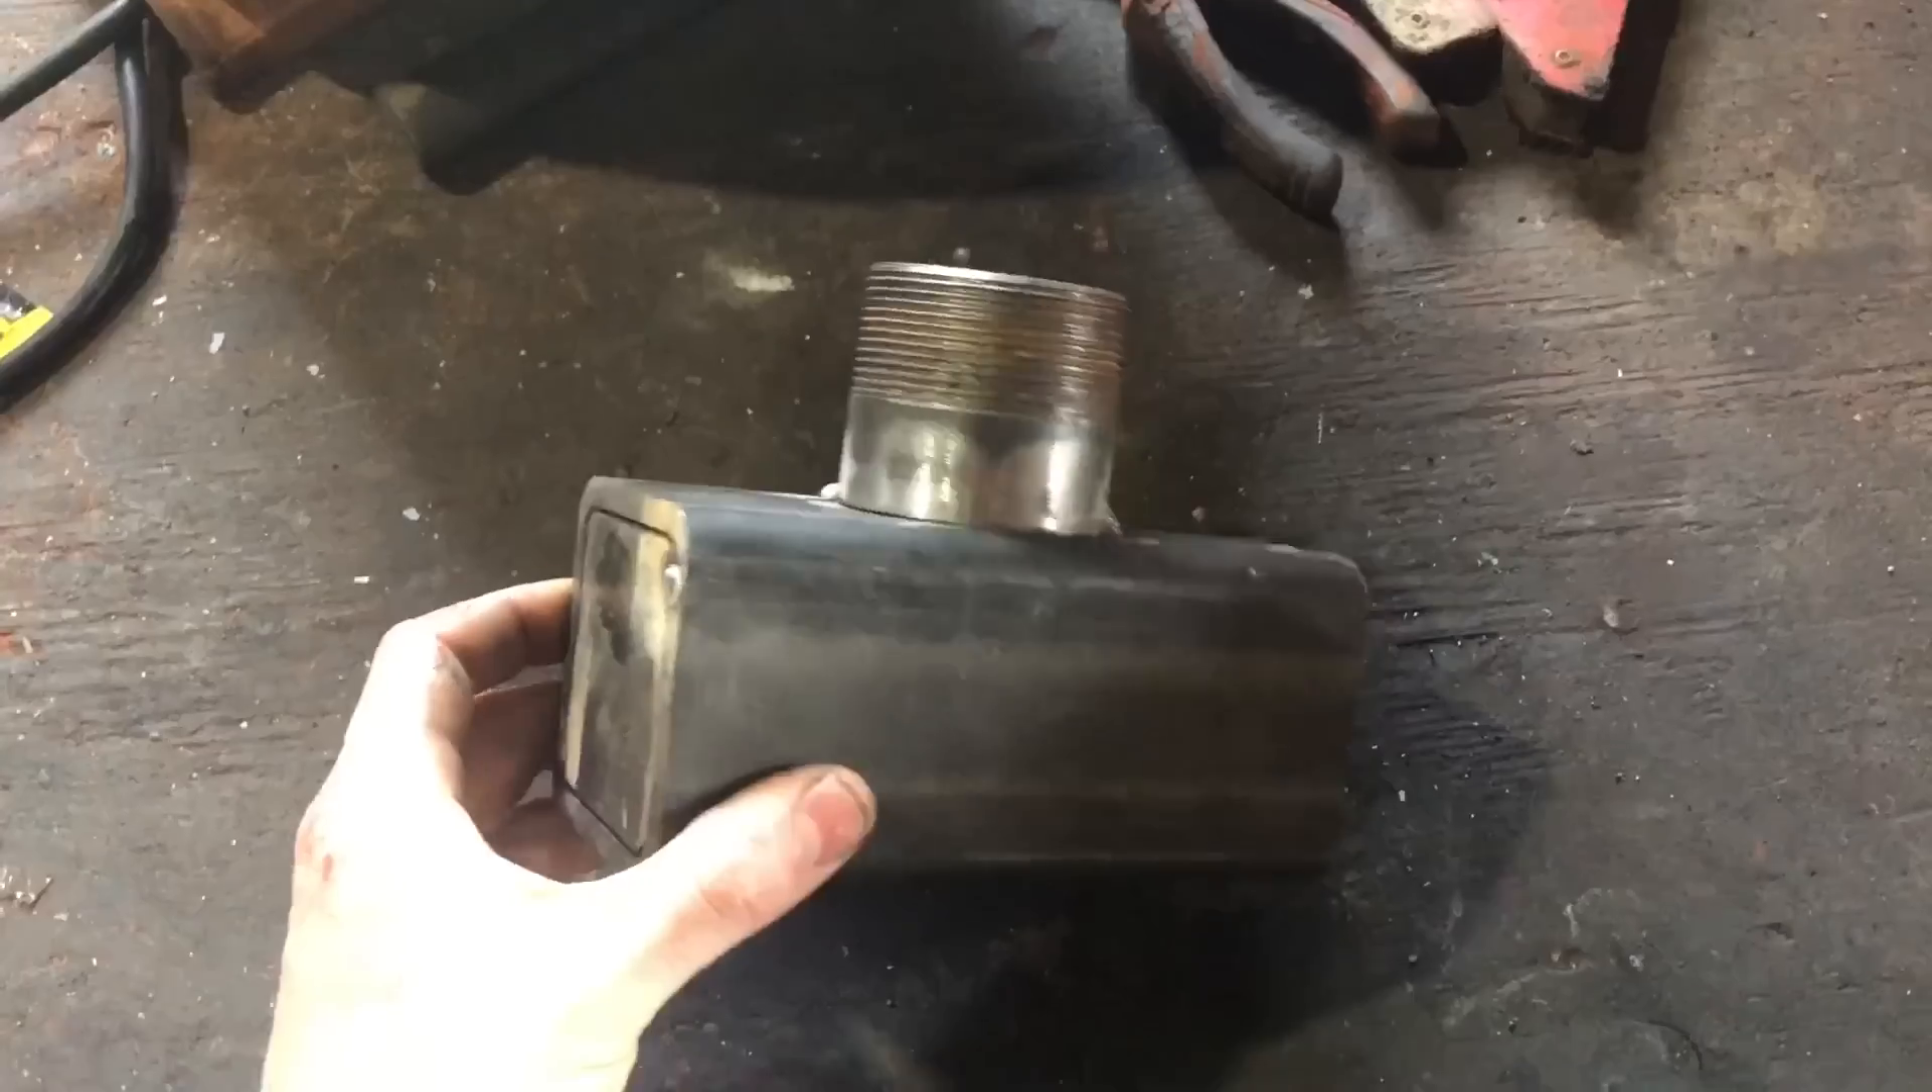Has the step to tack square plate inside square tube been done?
Yes.